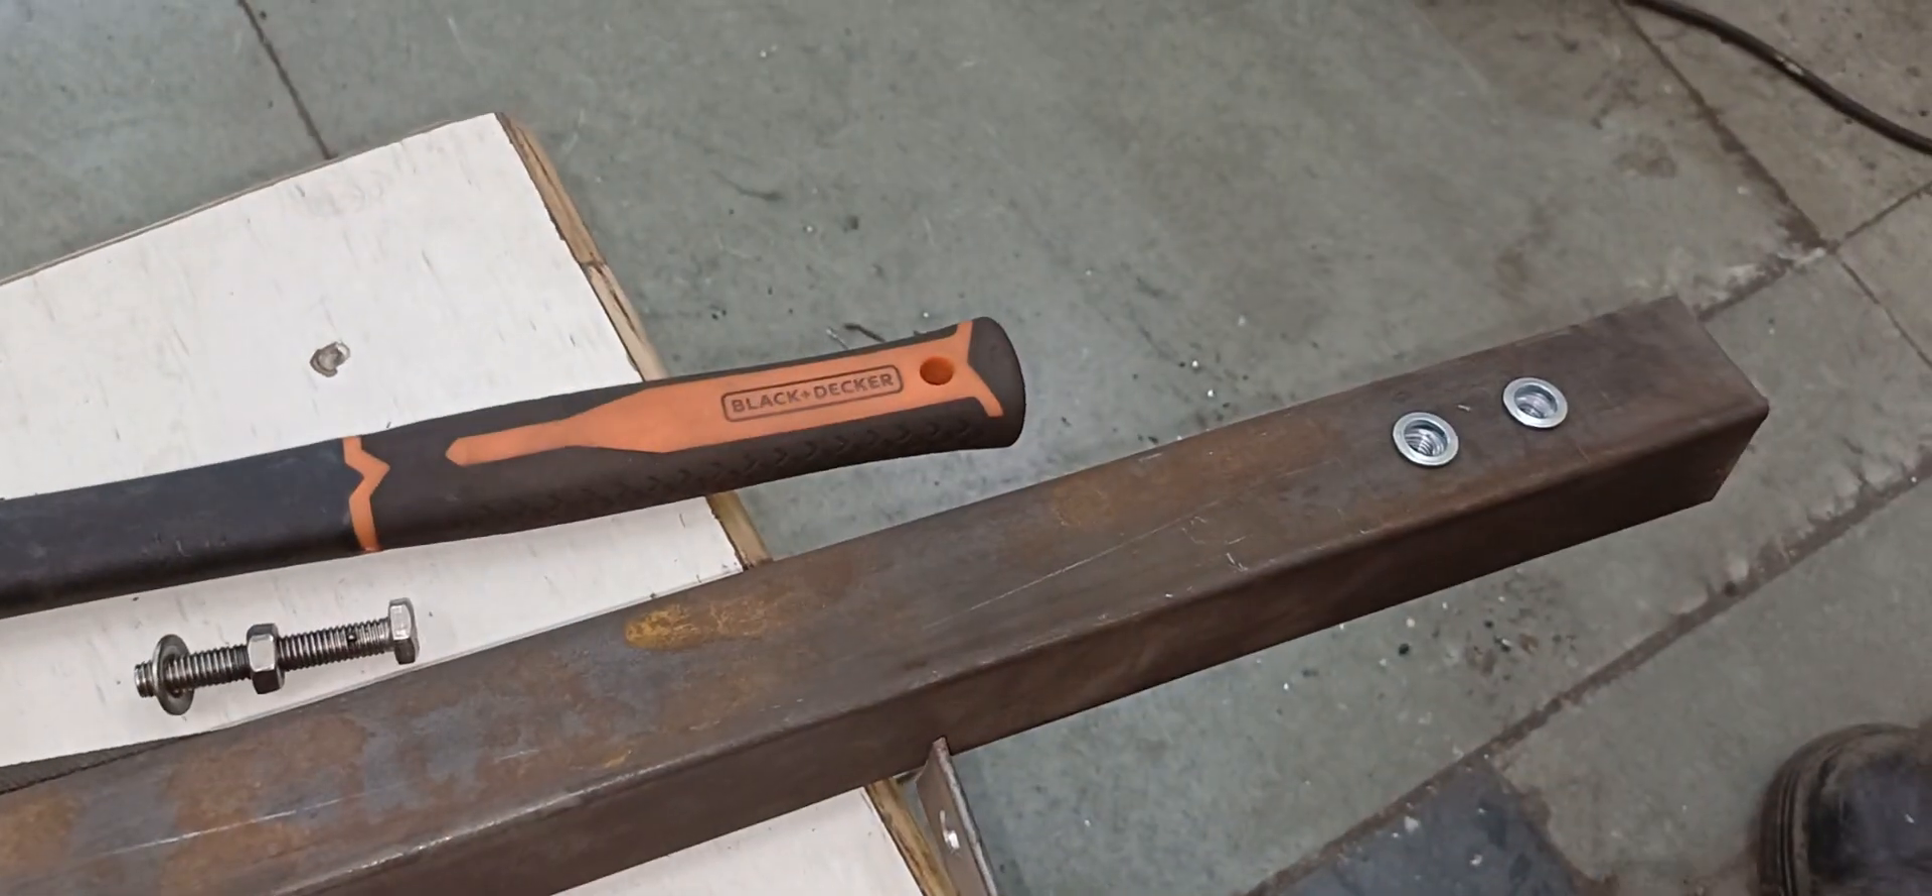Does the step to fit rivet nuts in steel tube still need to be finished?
No.